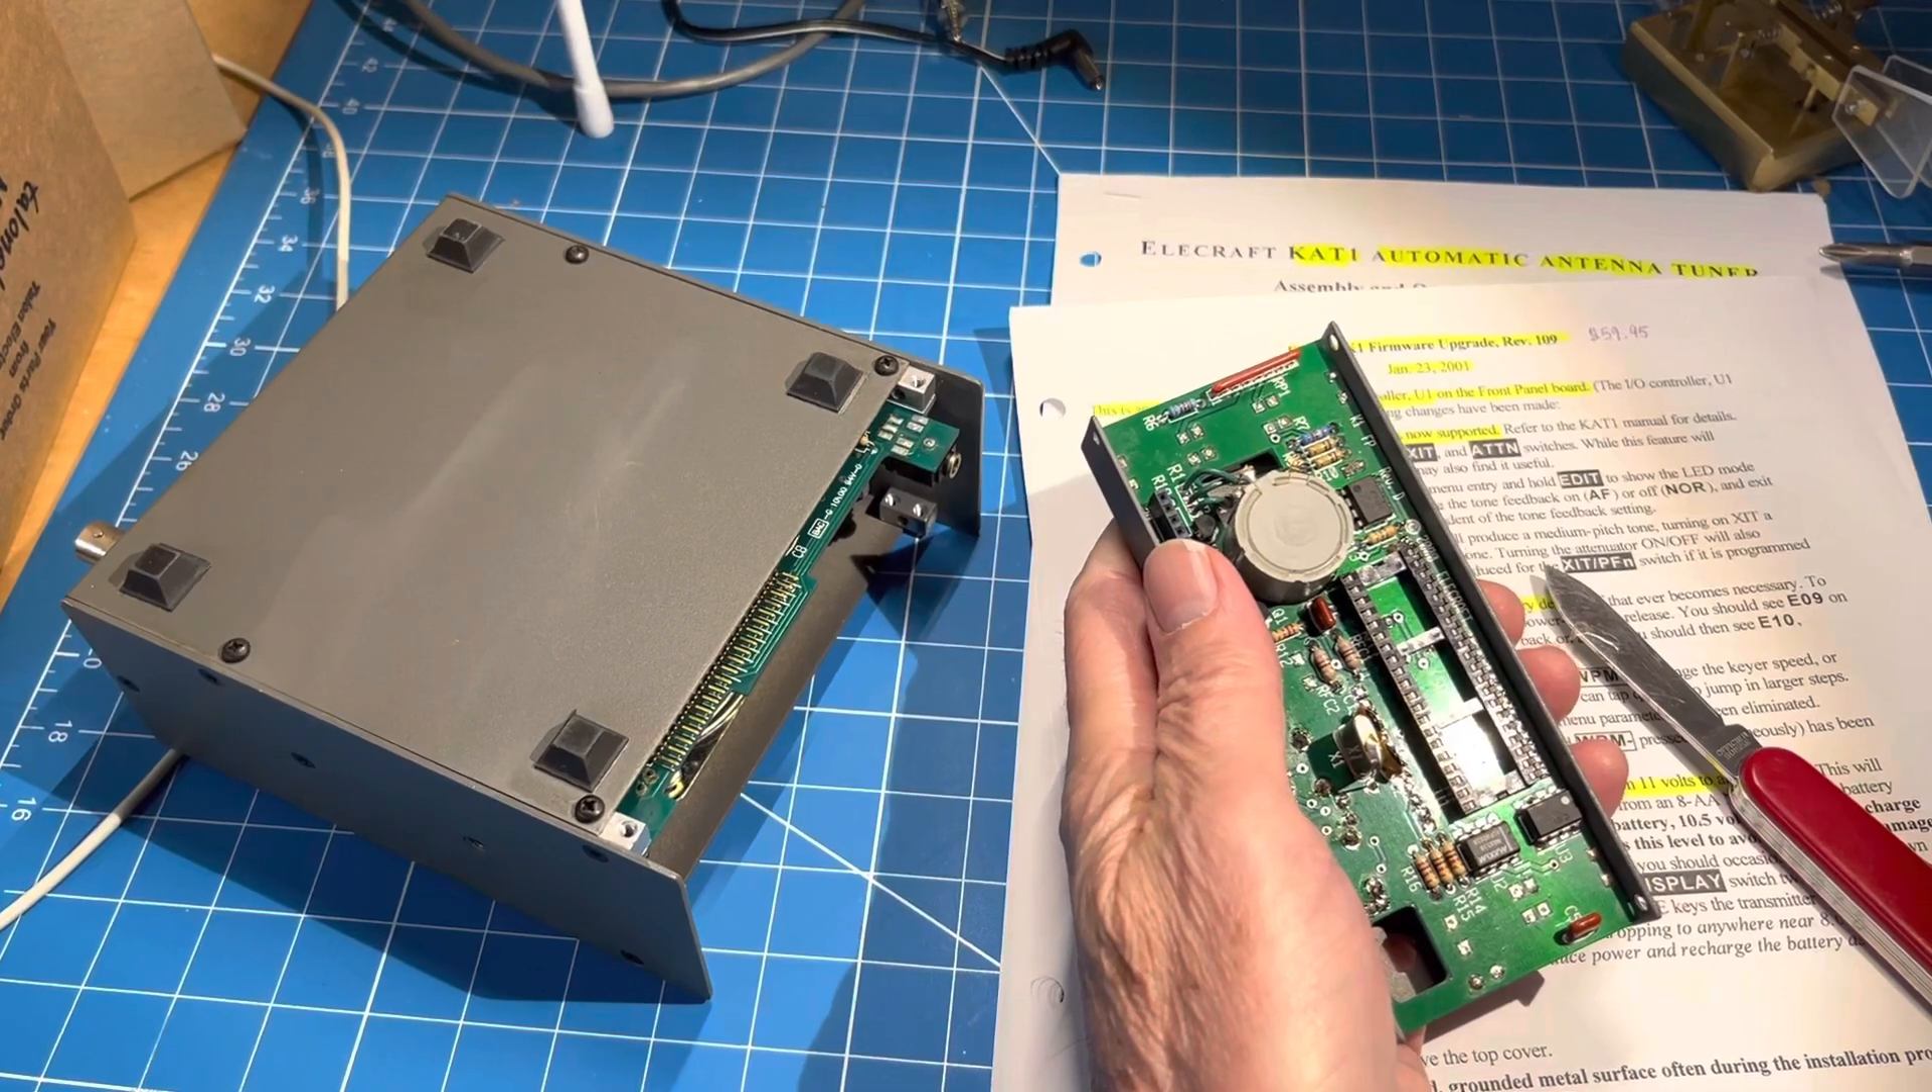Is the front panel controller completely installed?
No.